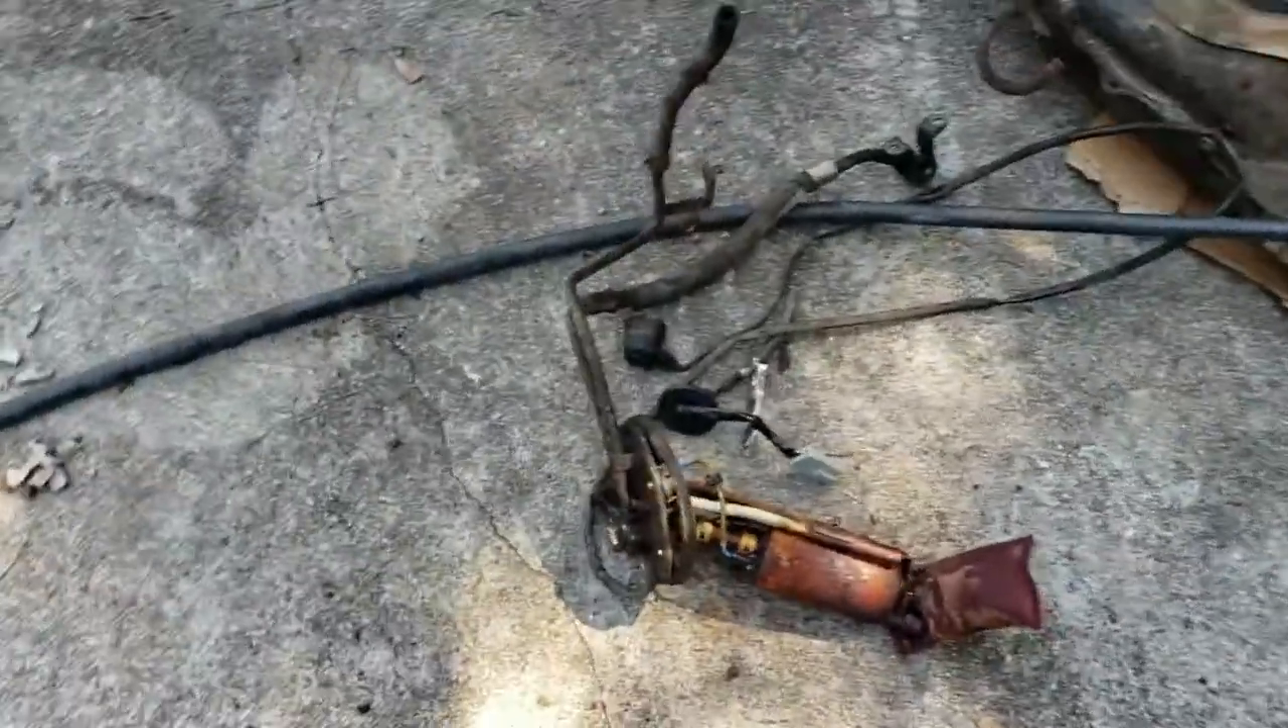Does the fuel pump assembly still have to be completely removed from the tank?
No.